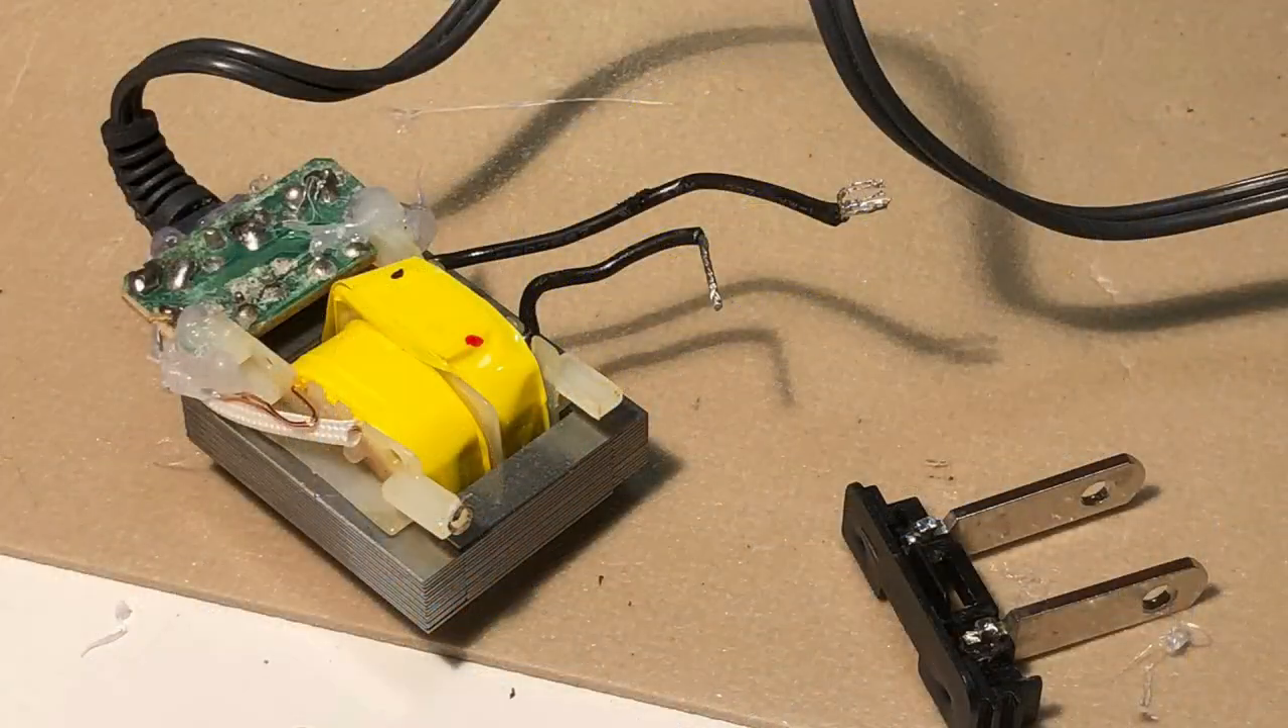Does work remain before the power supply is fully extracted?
No.